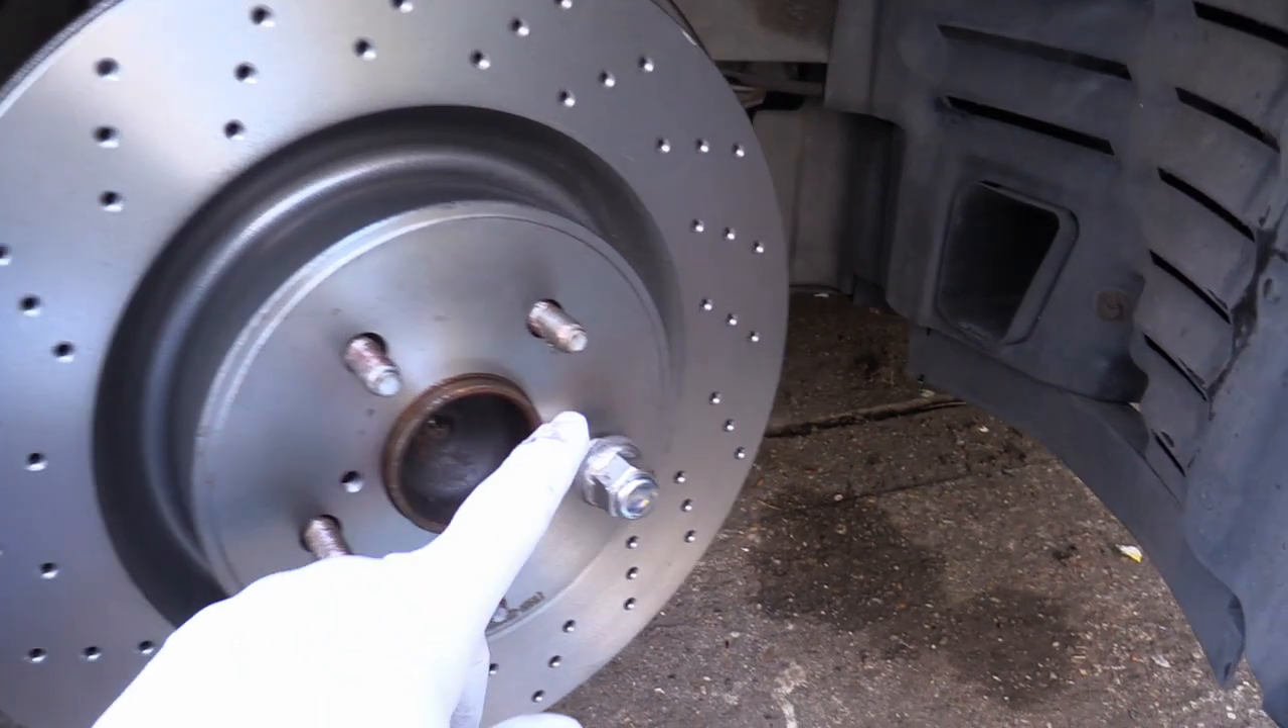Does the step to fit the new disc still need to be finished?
No.